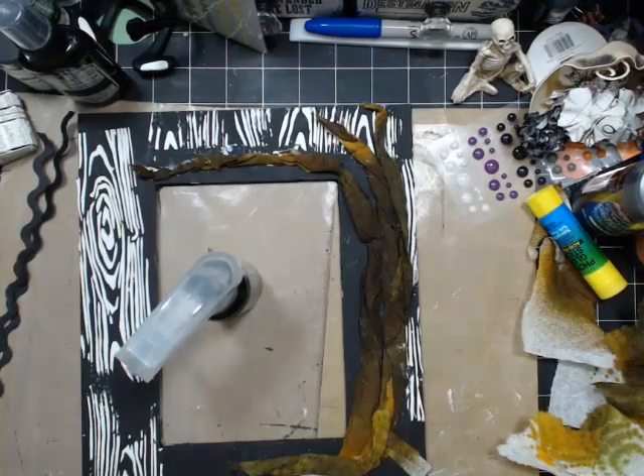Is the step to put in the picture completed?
No.